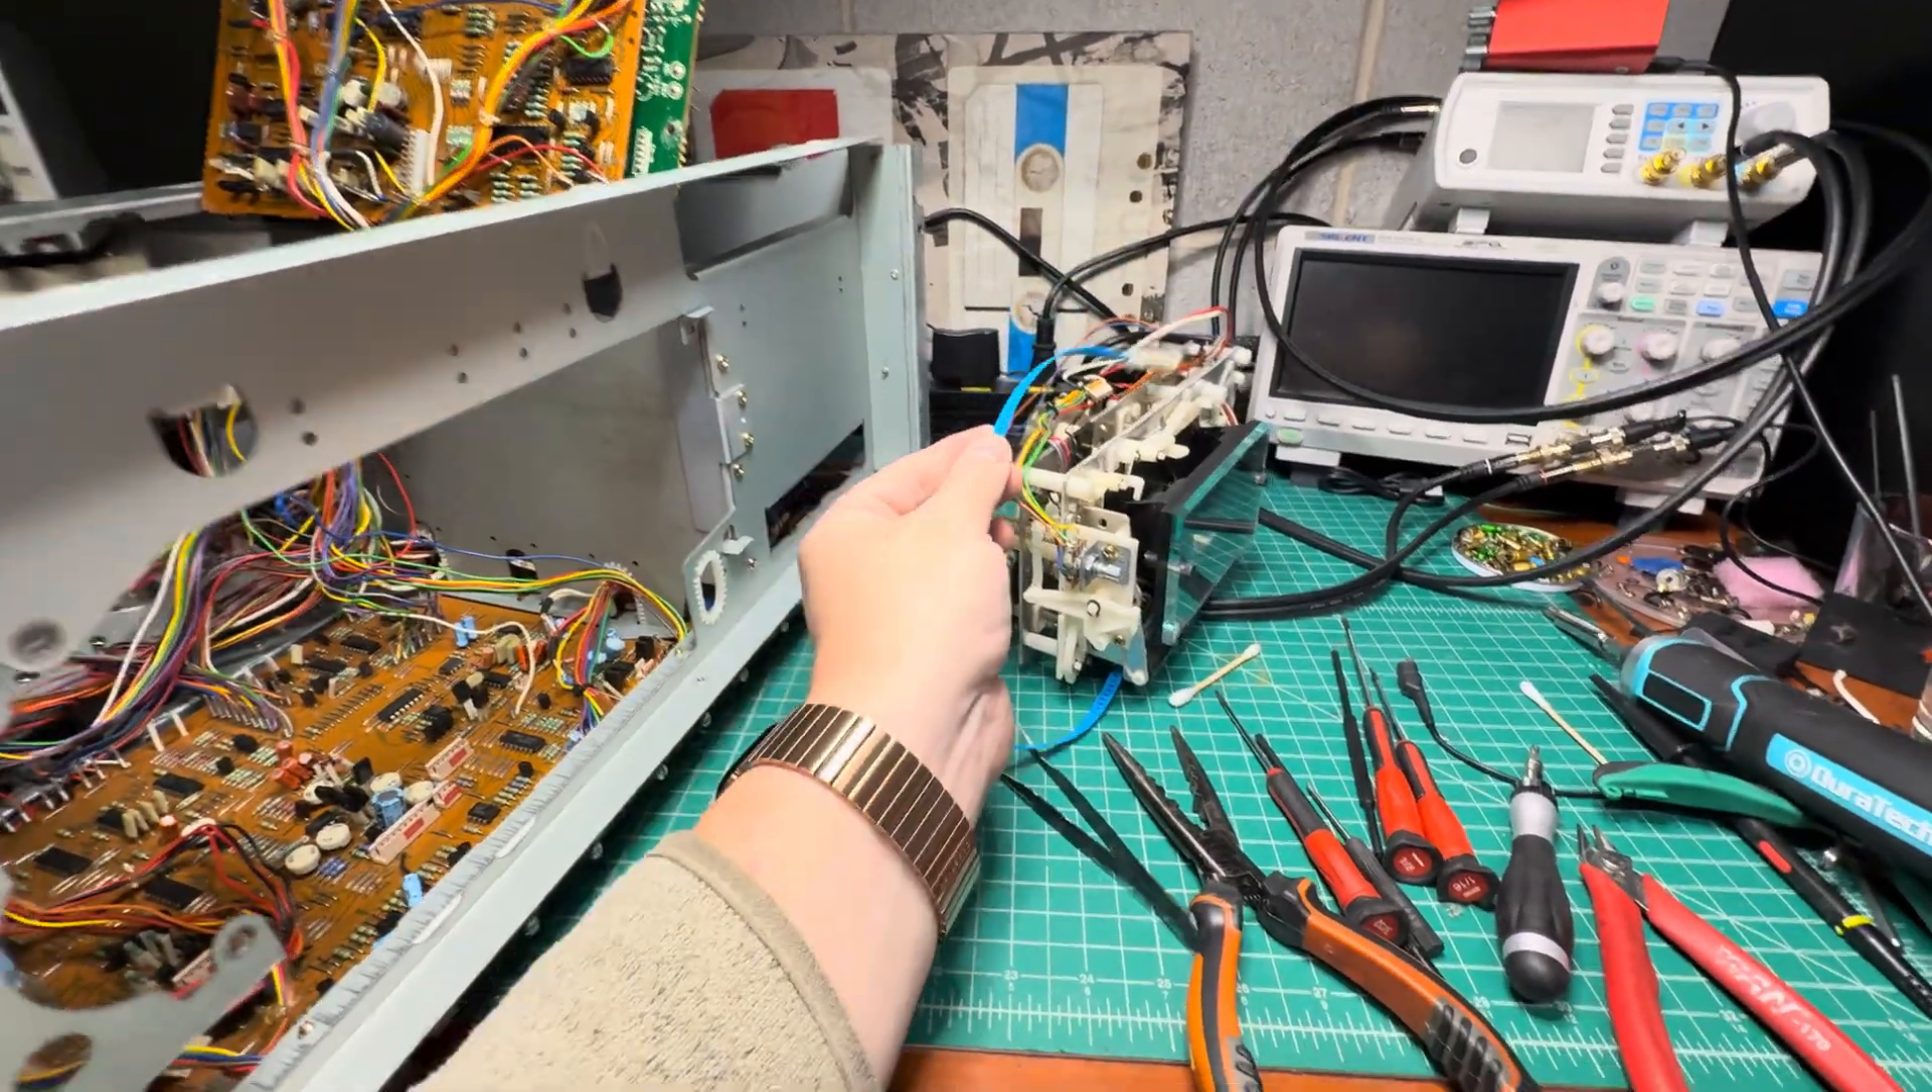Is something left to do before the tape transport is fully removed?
No.